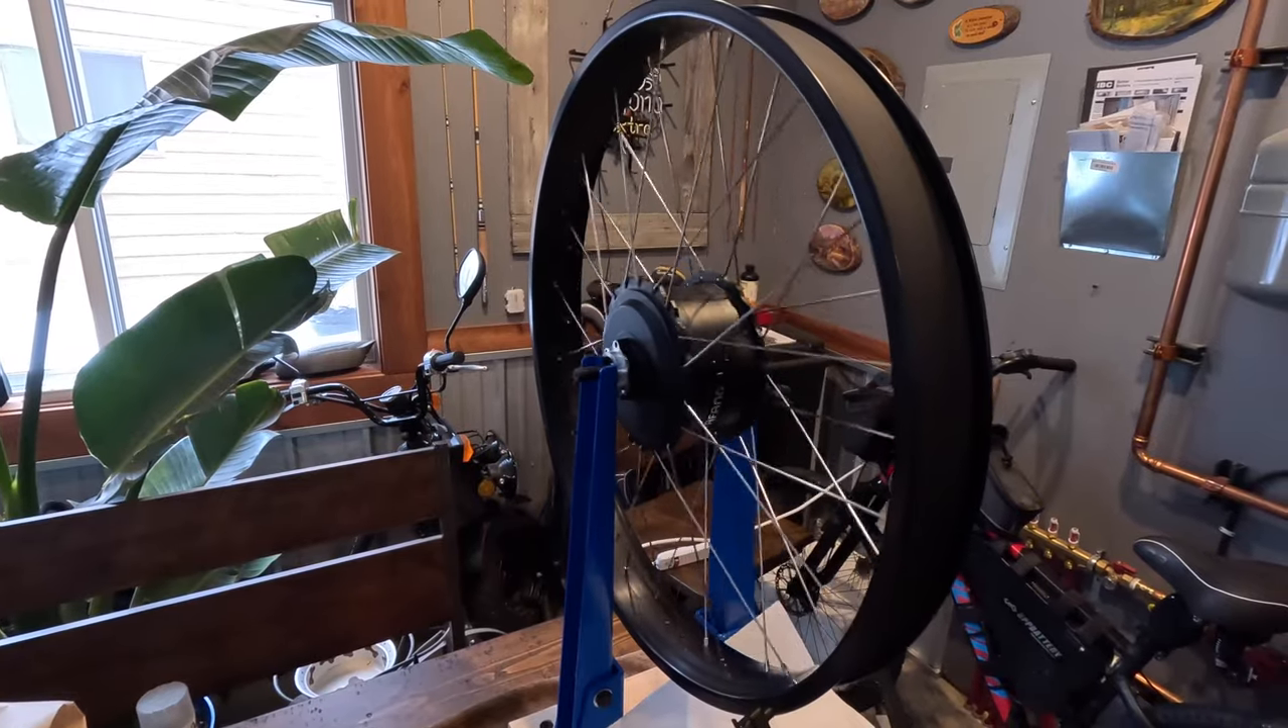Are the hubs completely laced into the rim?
Yes.